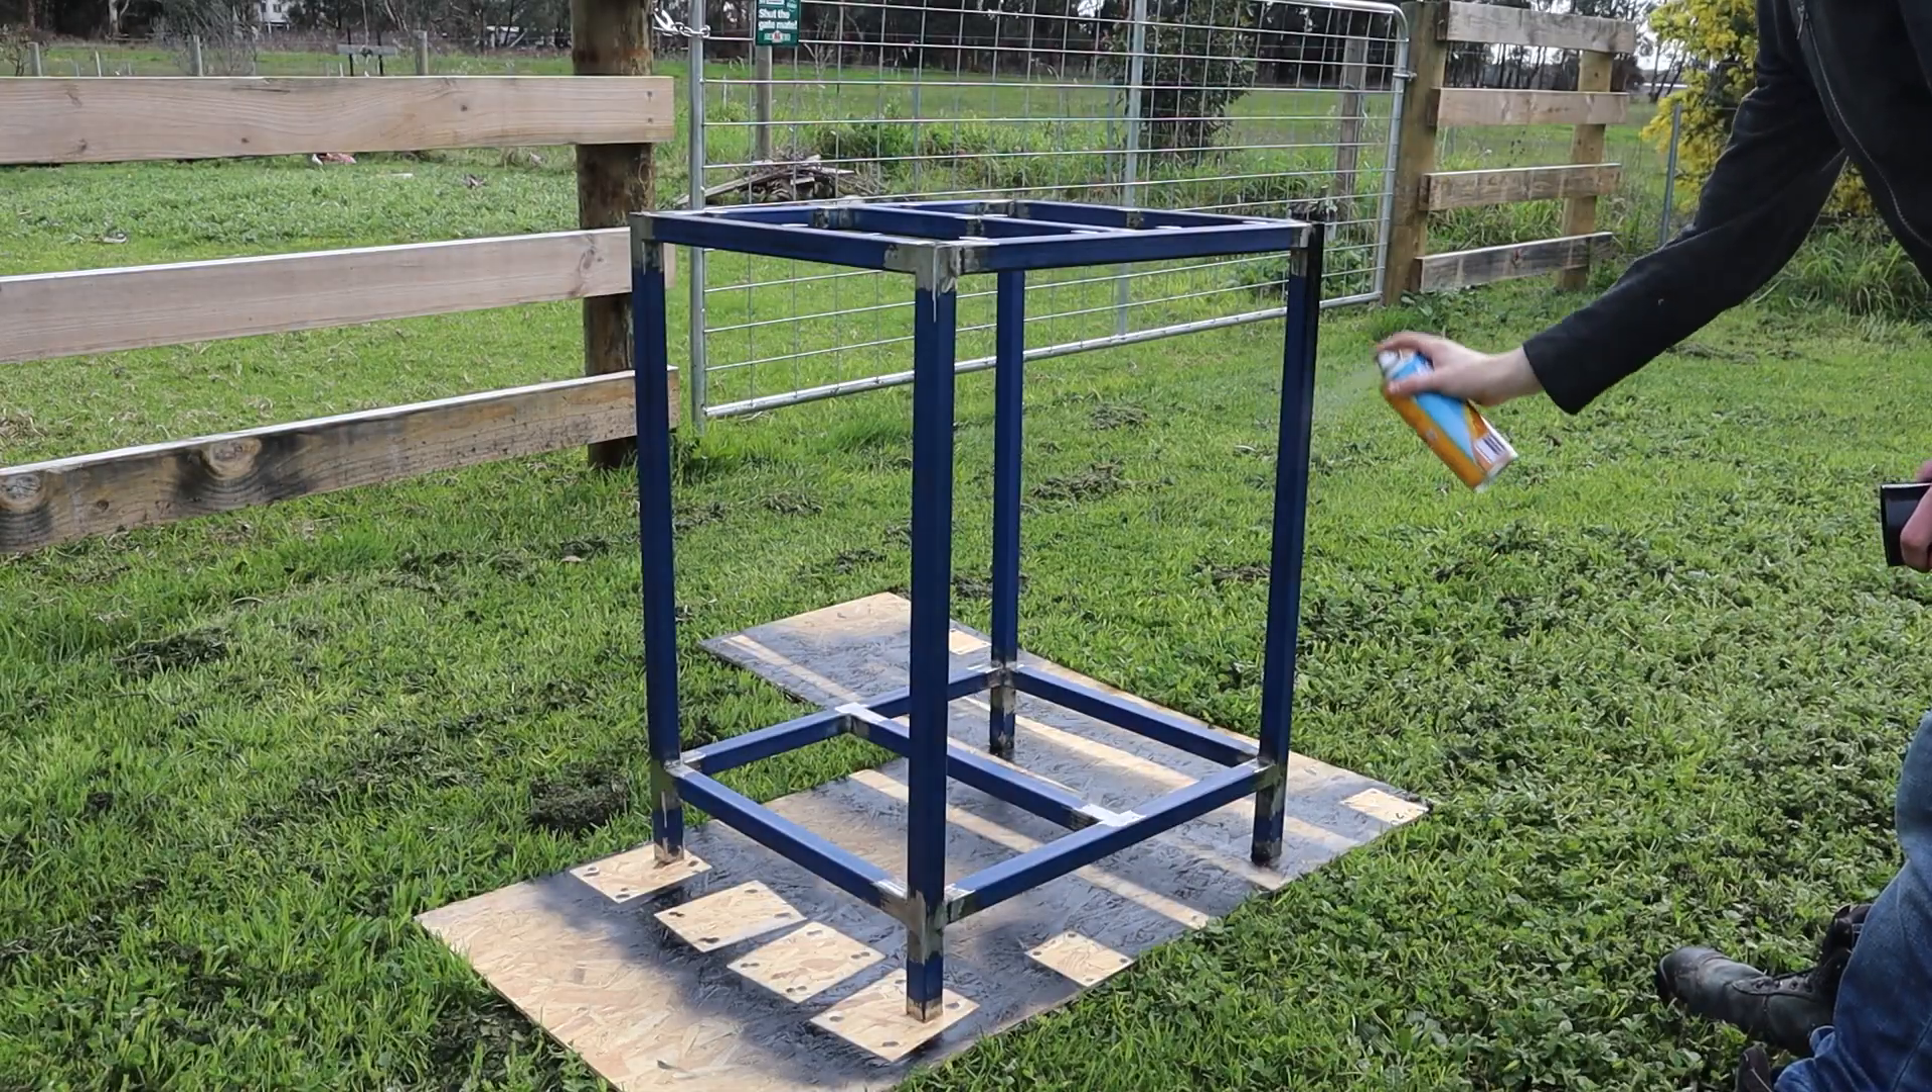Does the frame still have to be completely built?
No.